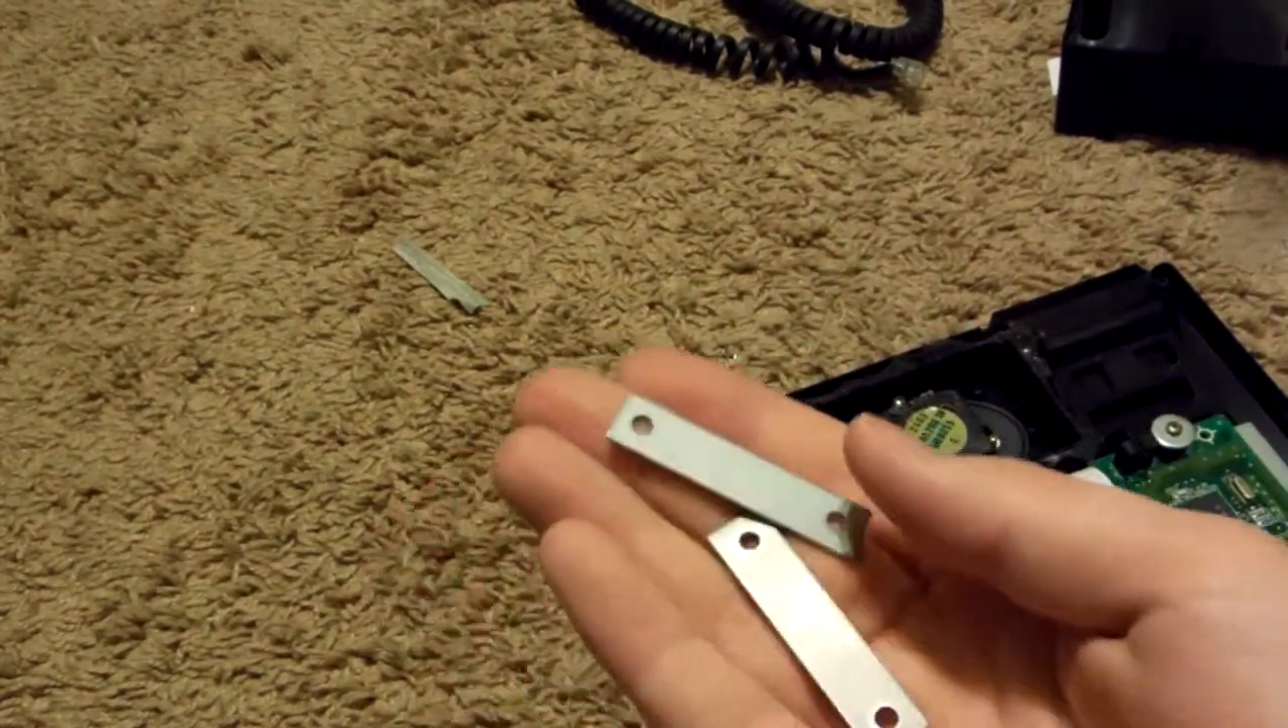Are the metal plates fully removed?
Yes.